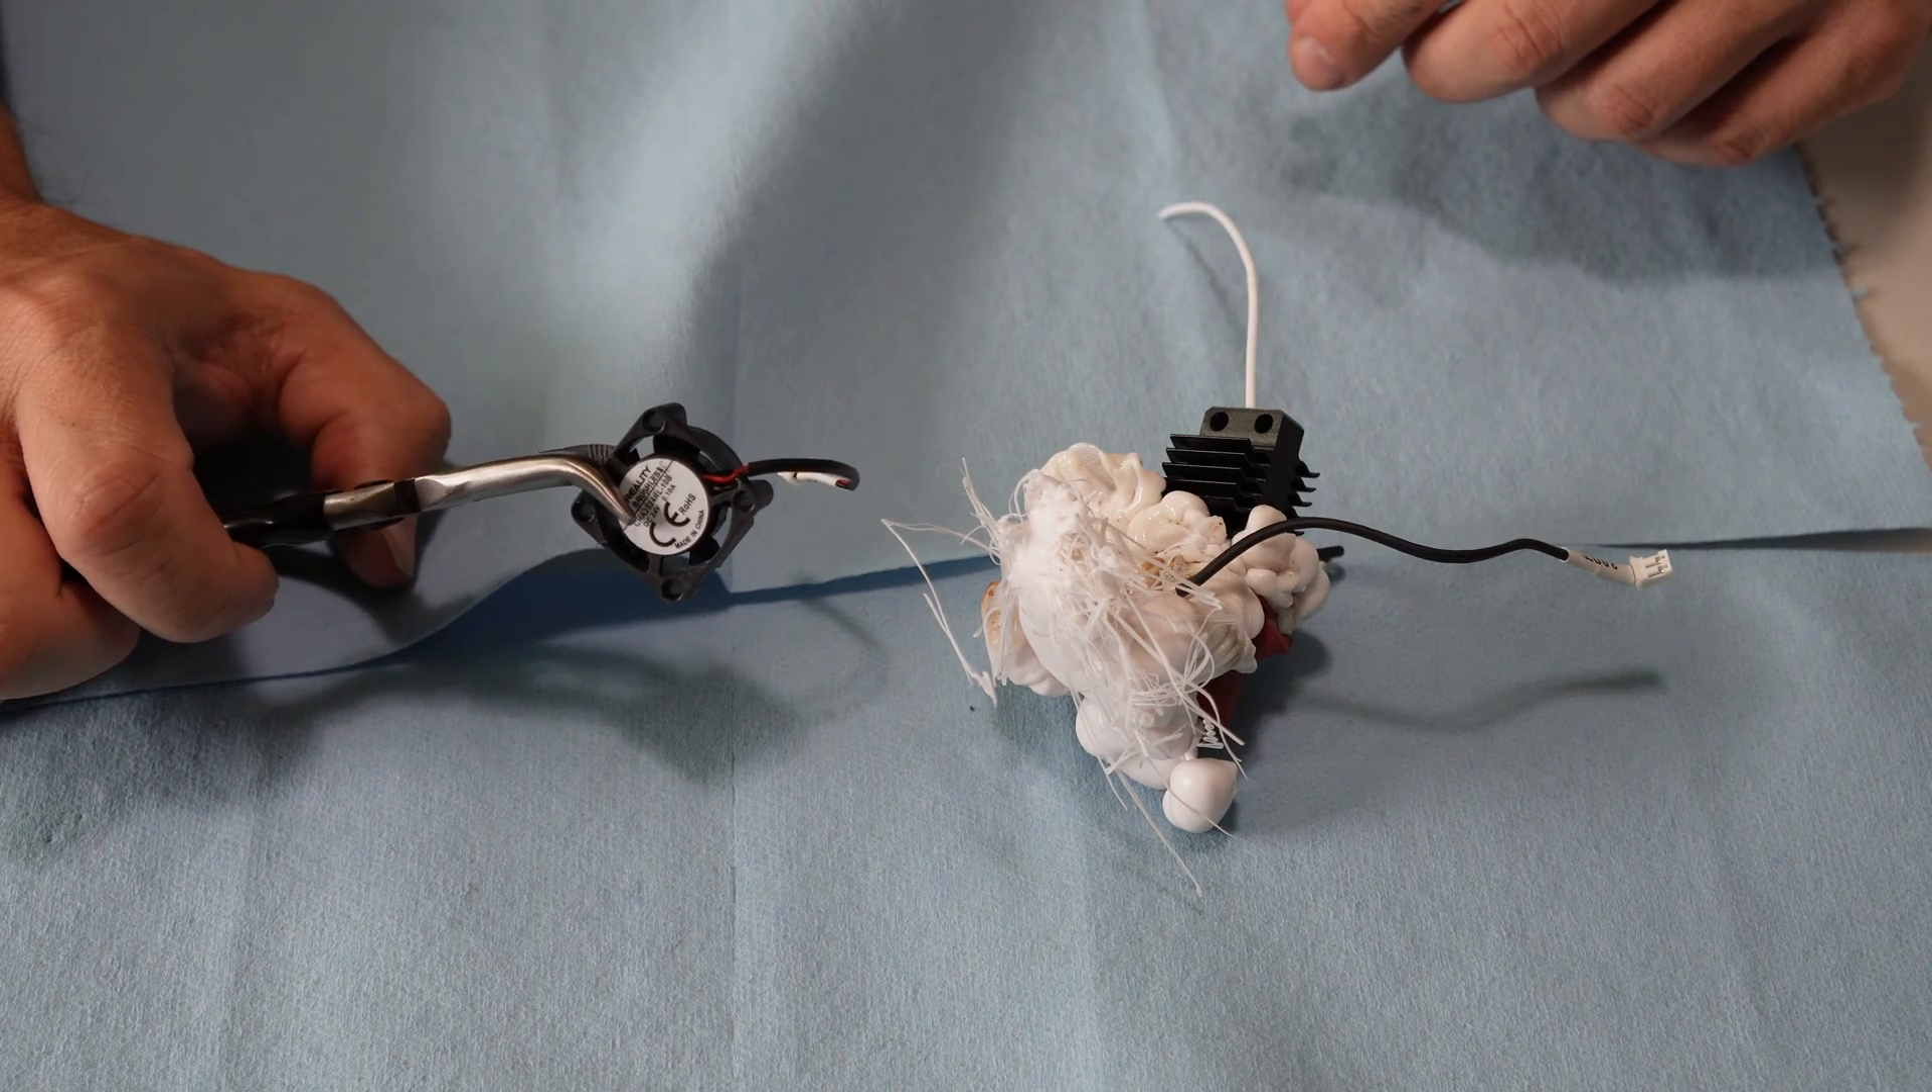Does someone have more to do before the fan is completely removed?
No.